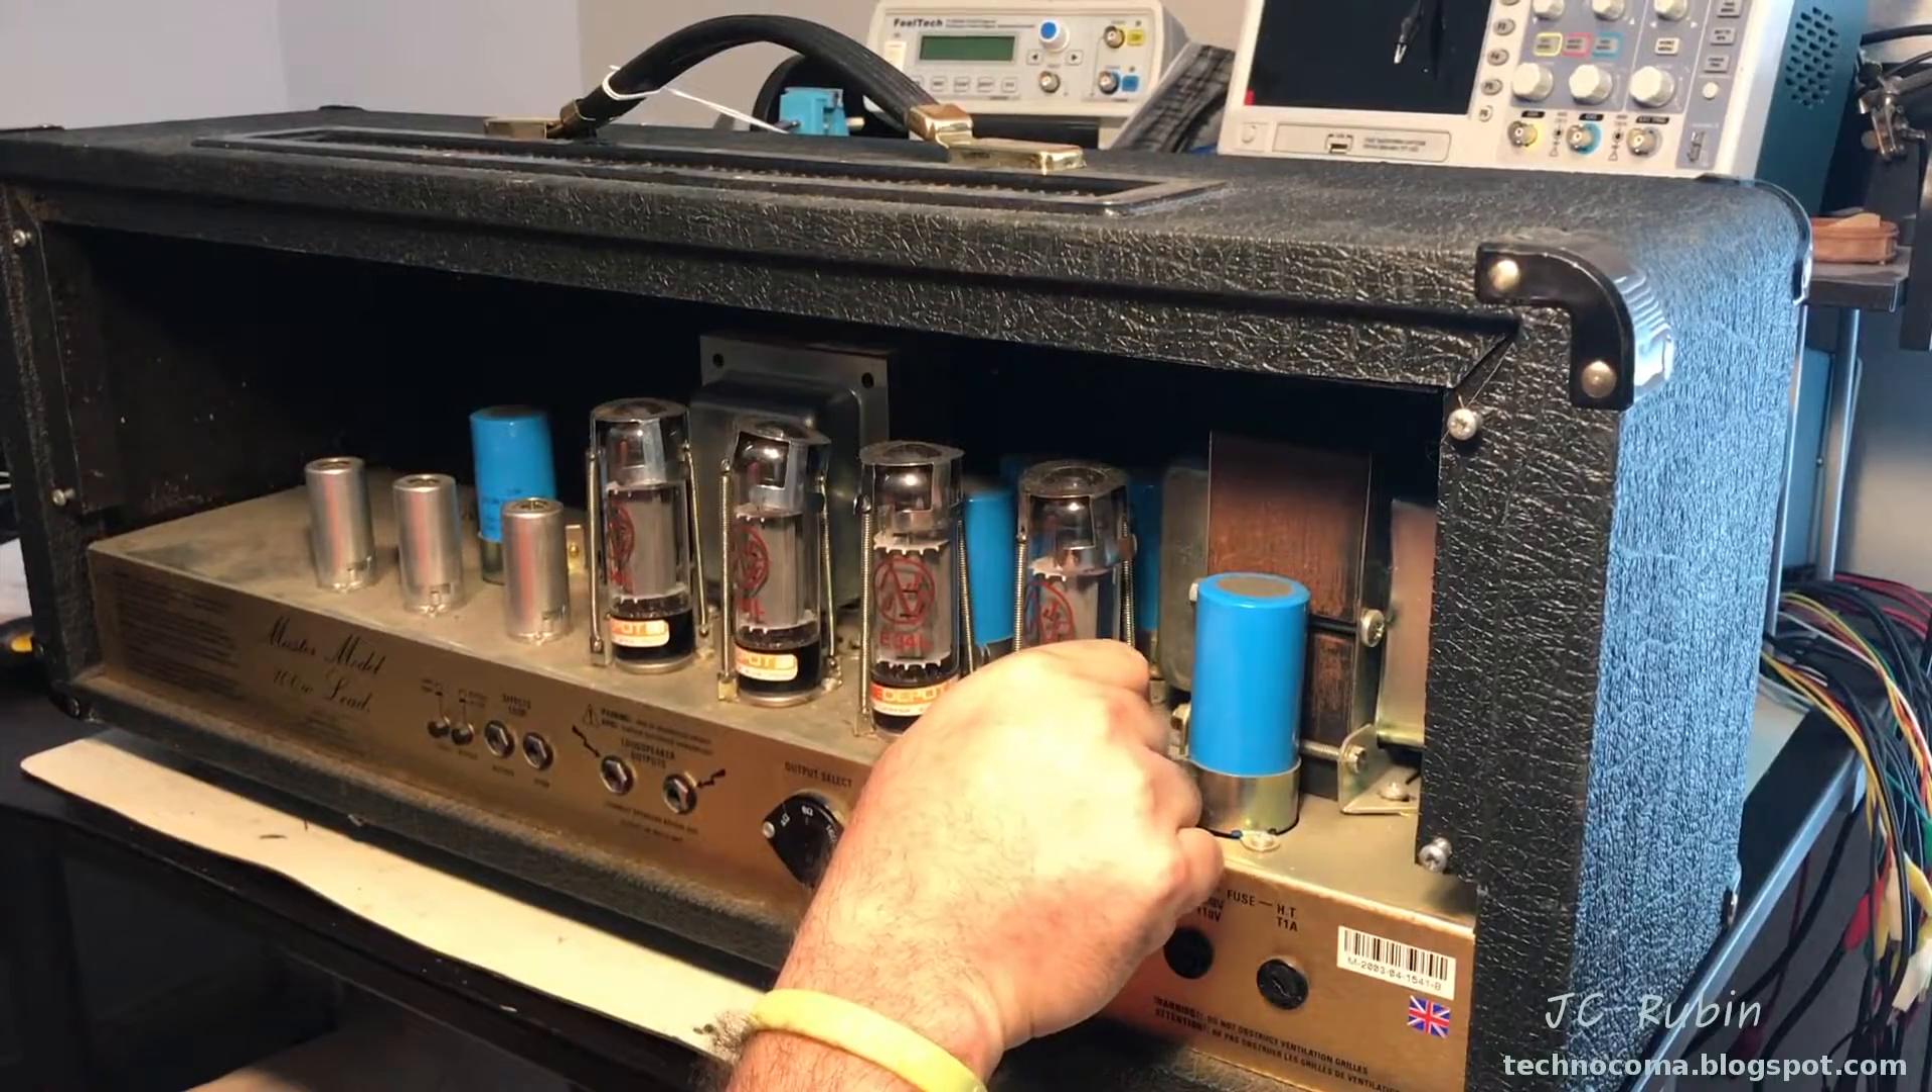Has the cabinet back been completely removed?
Yes.